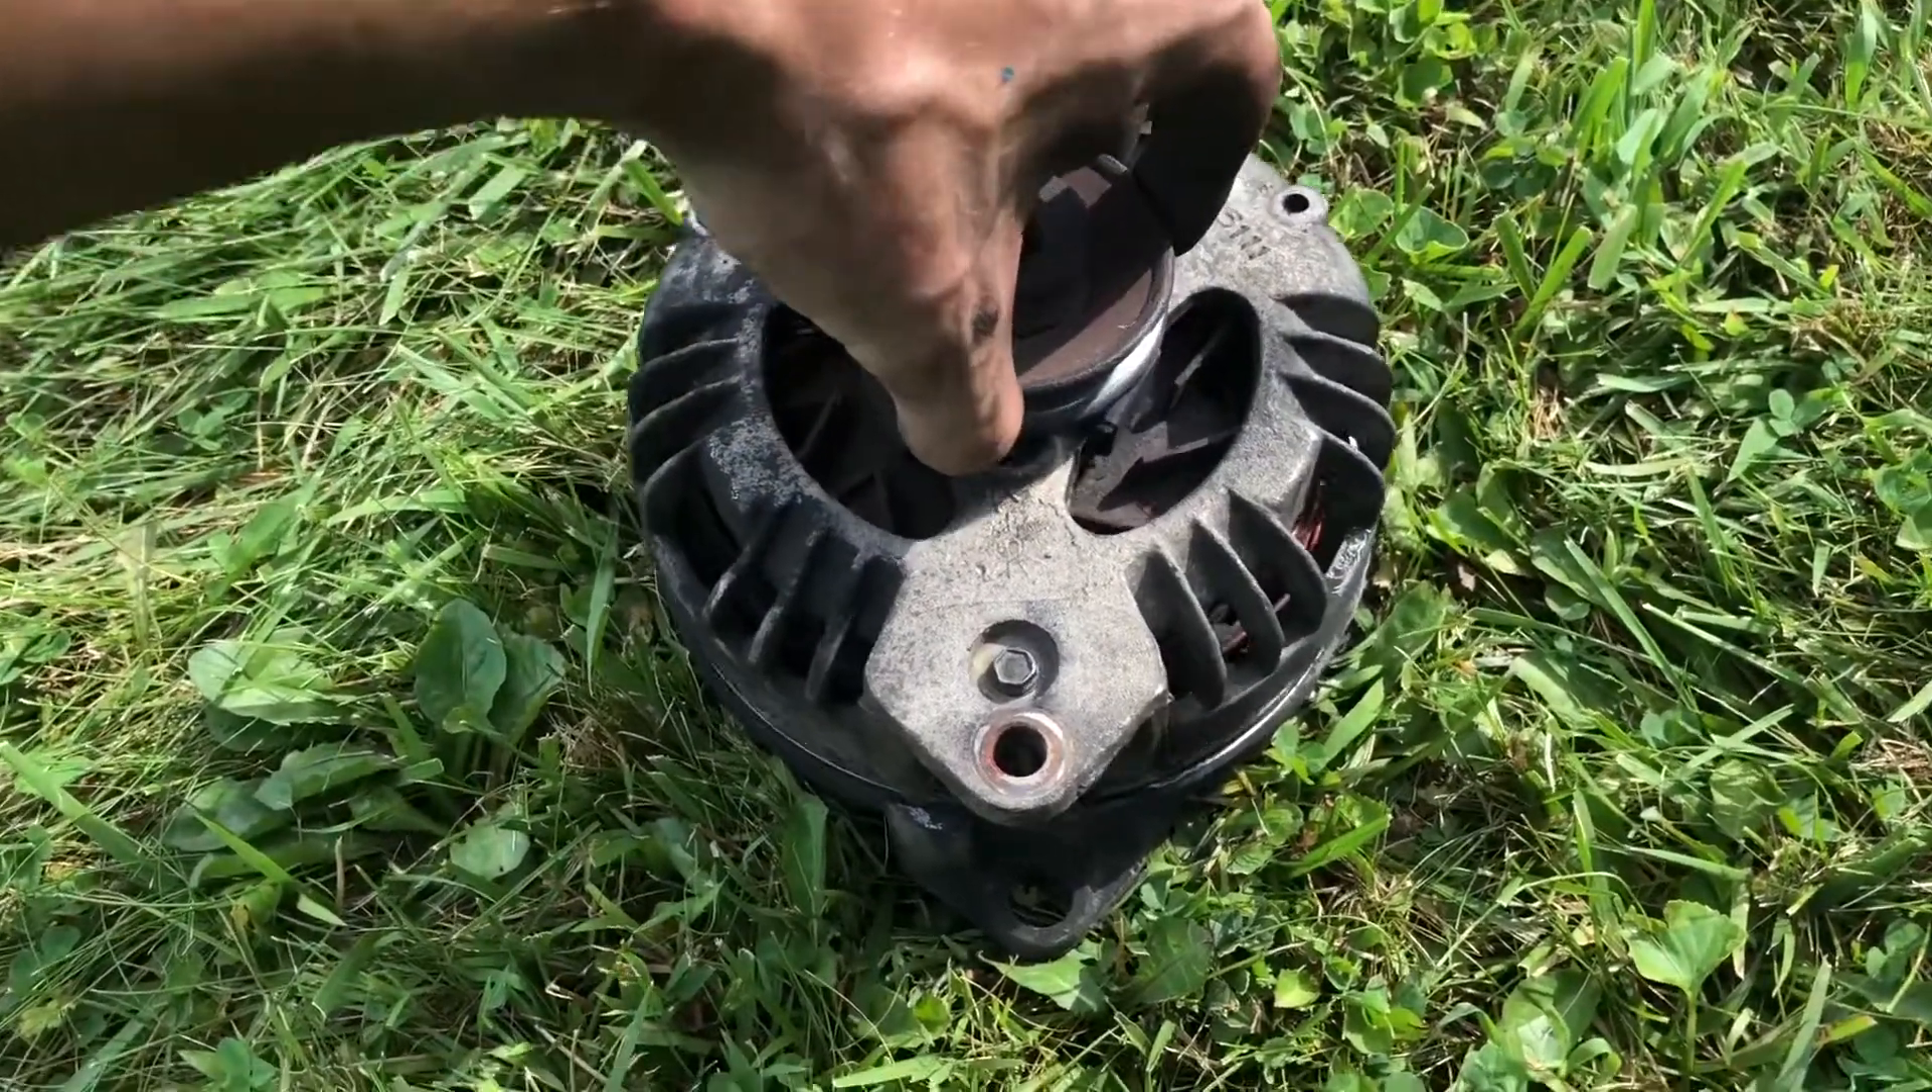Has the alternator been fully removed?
Yes.